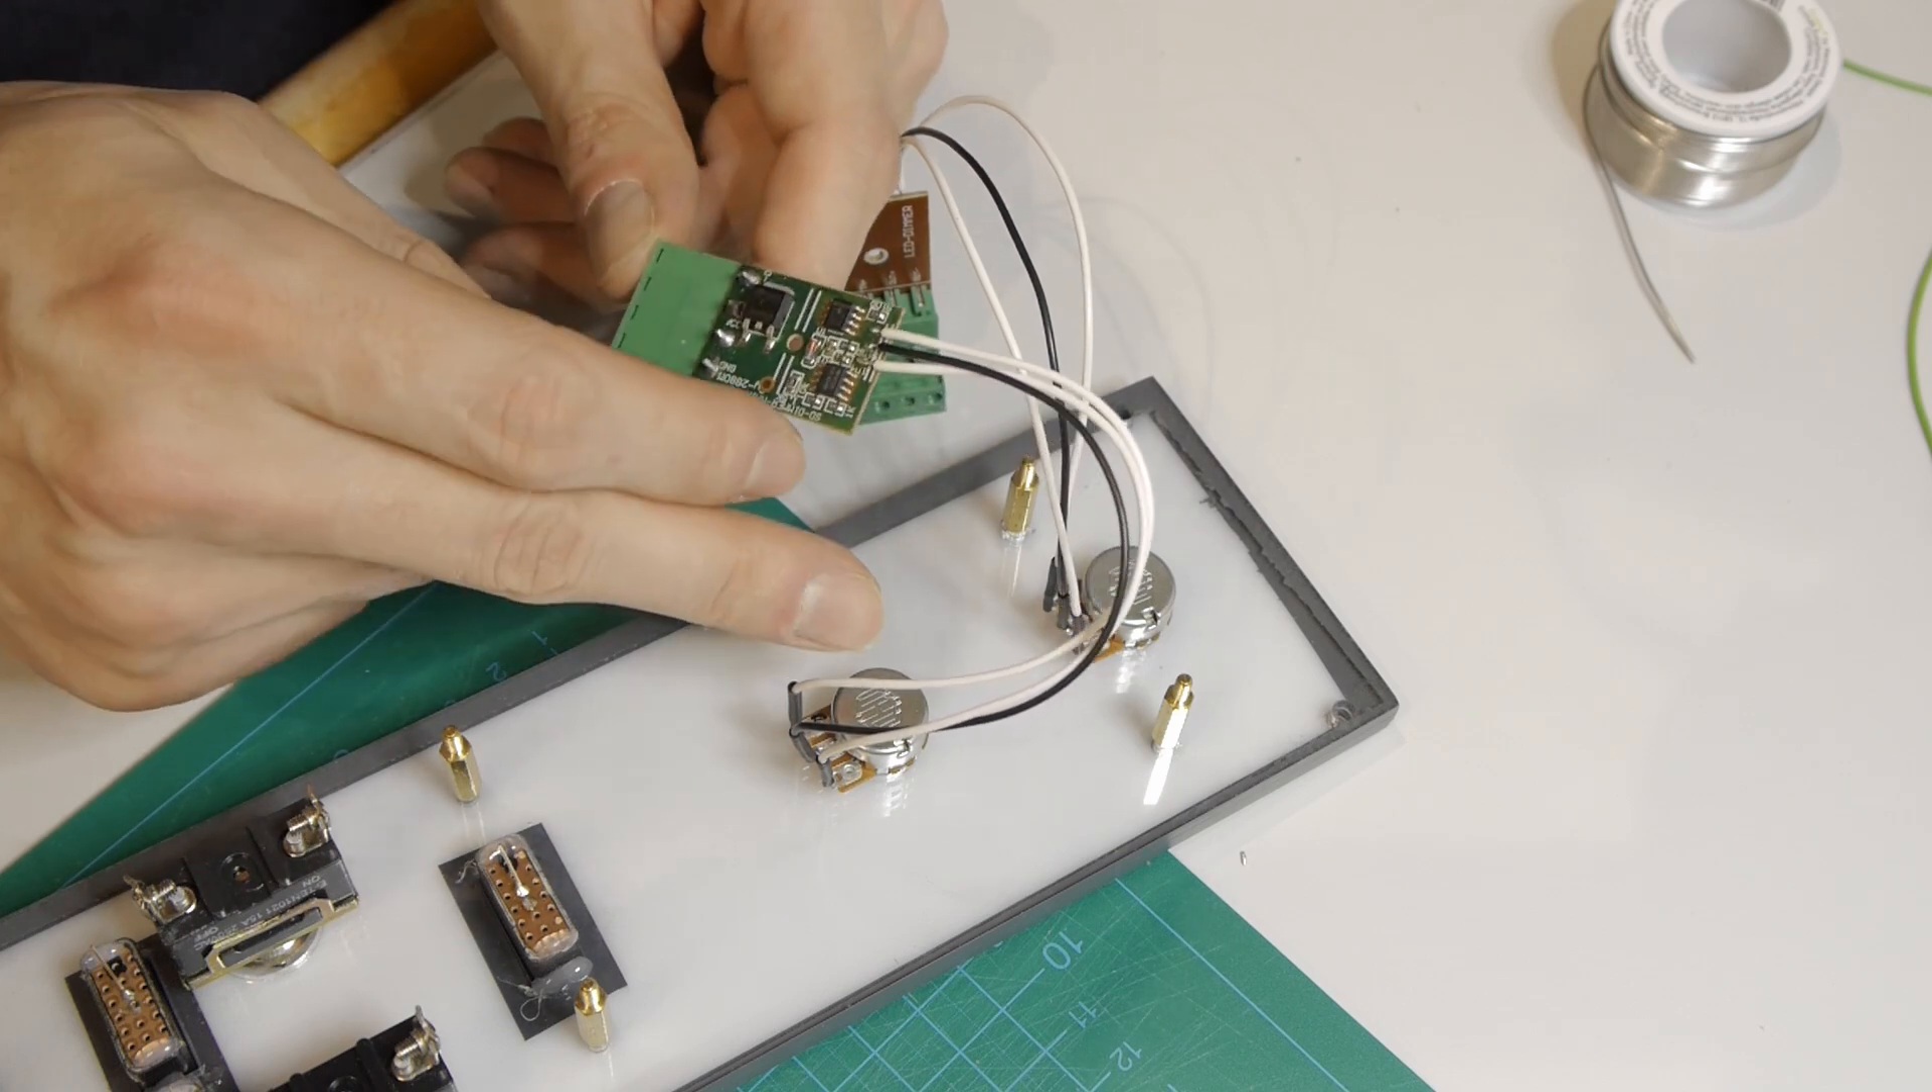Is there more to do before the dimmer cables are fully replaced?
No.